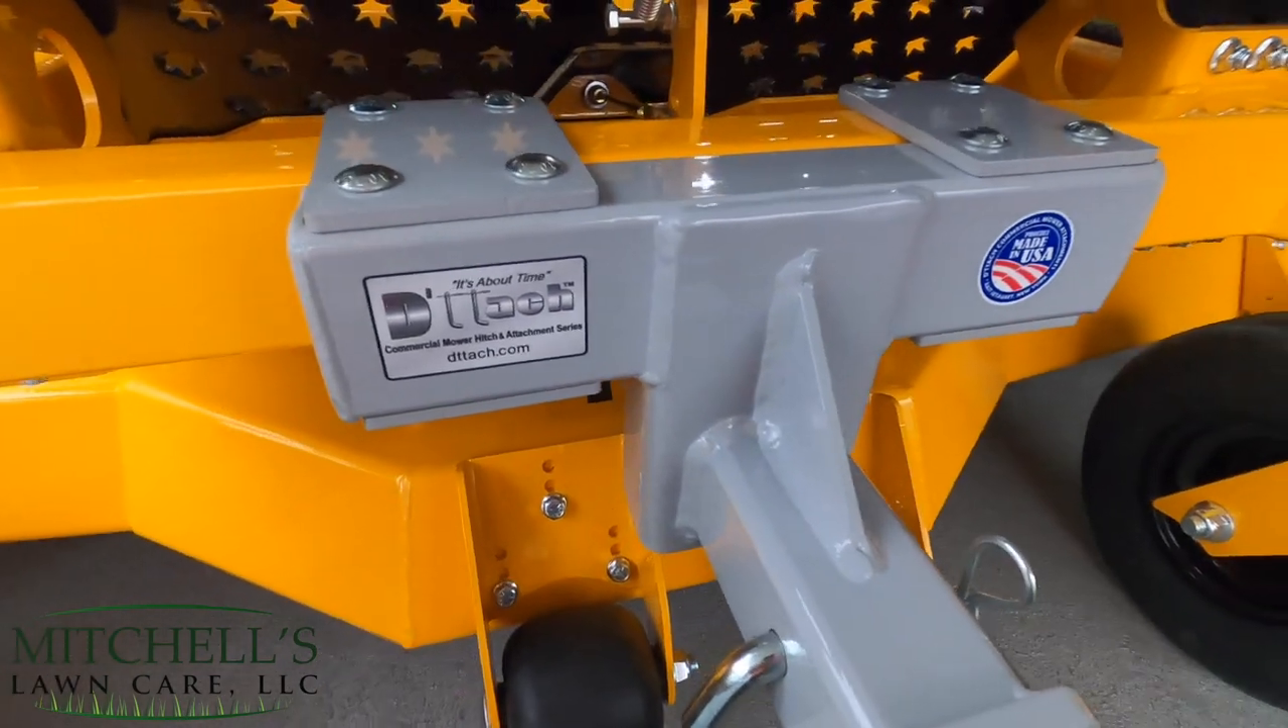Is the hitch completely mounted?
Yes.